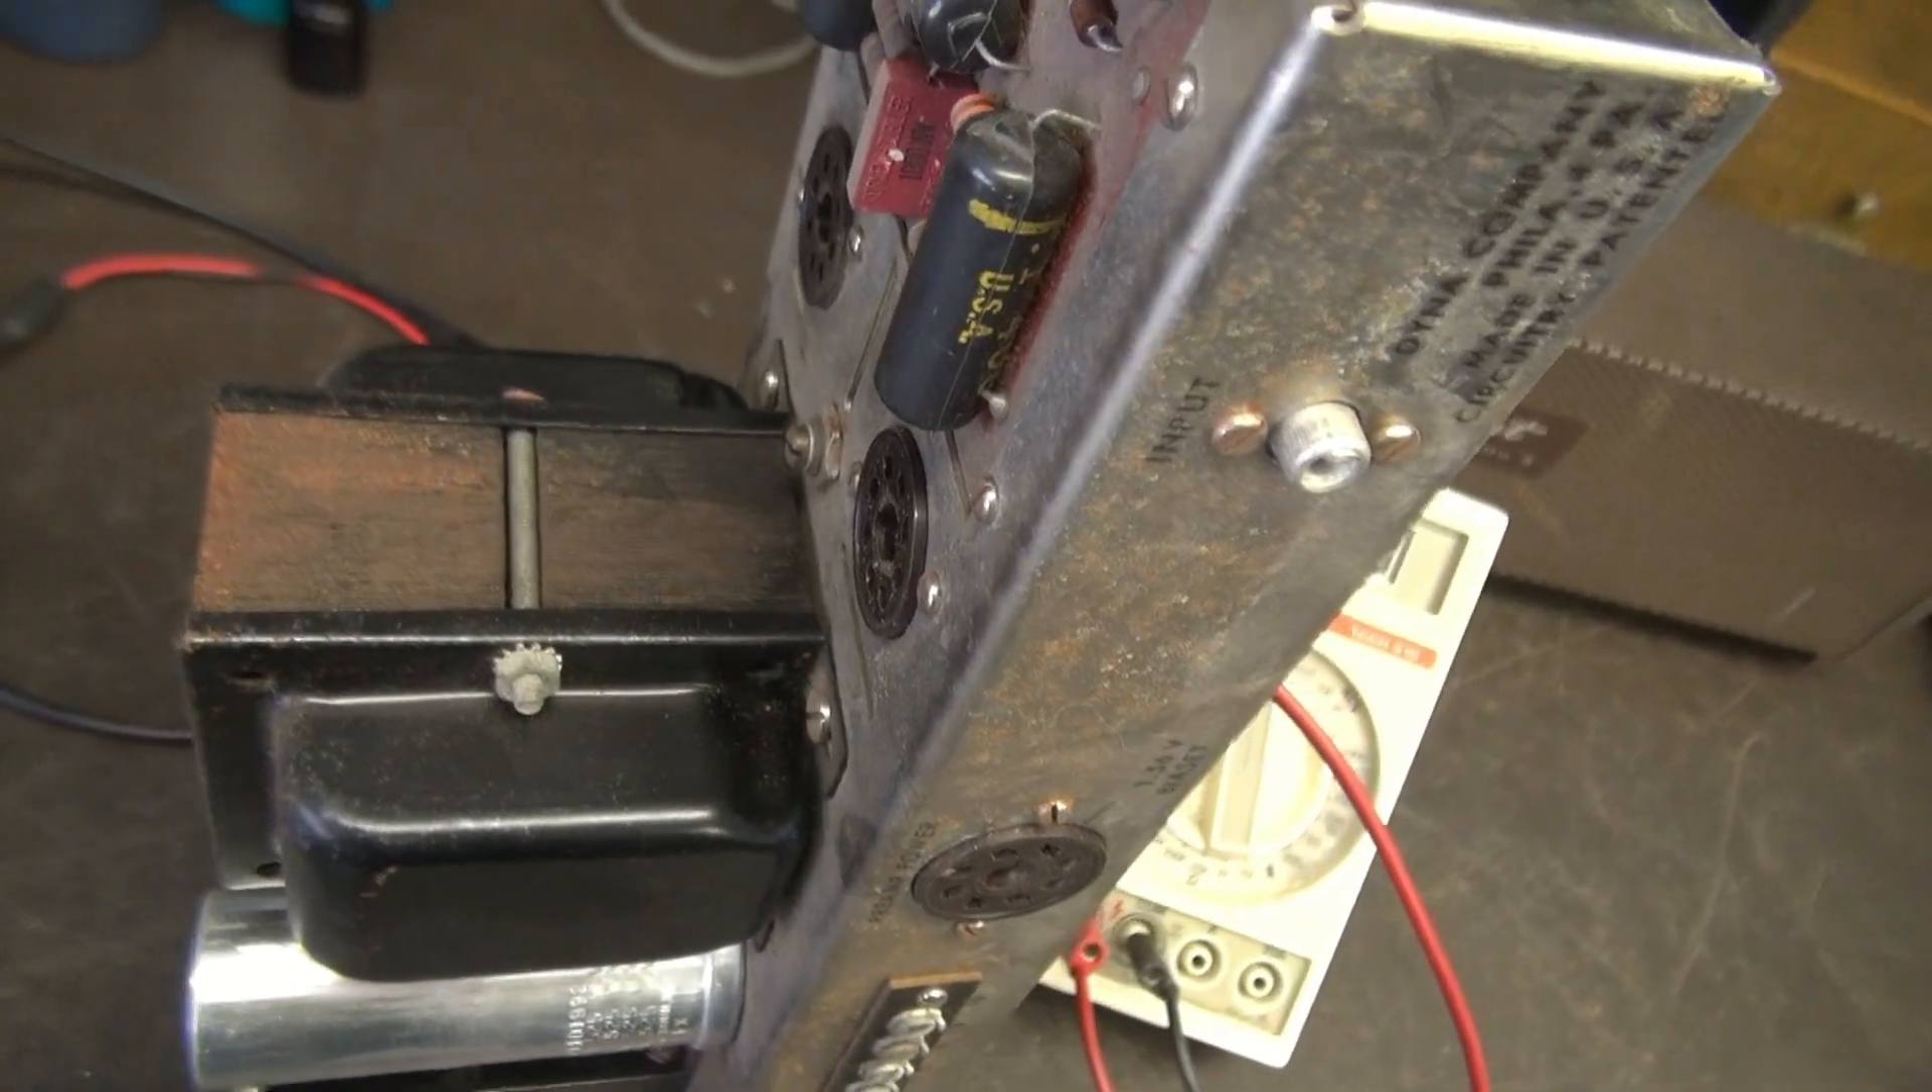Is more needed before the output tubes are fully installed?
Yes.